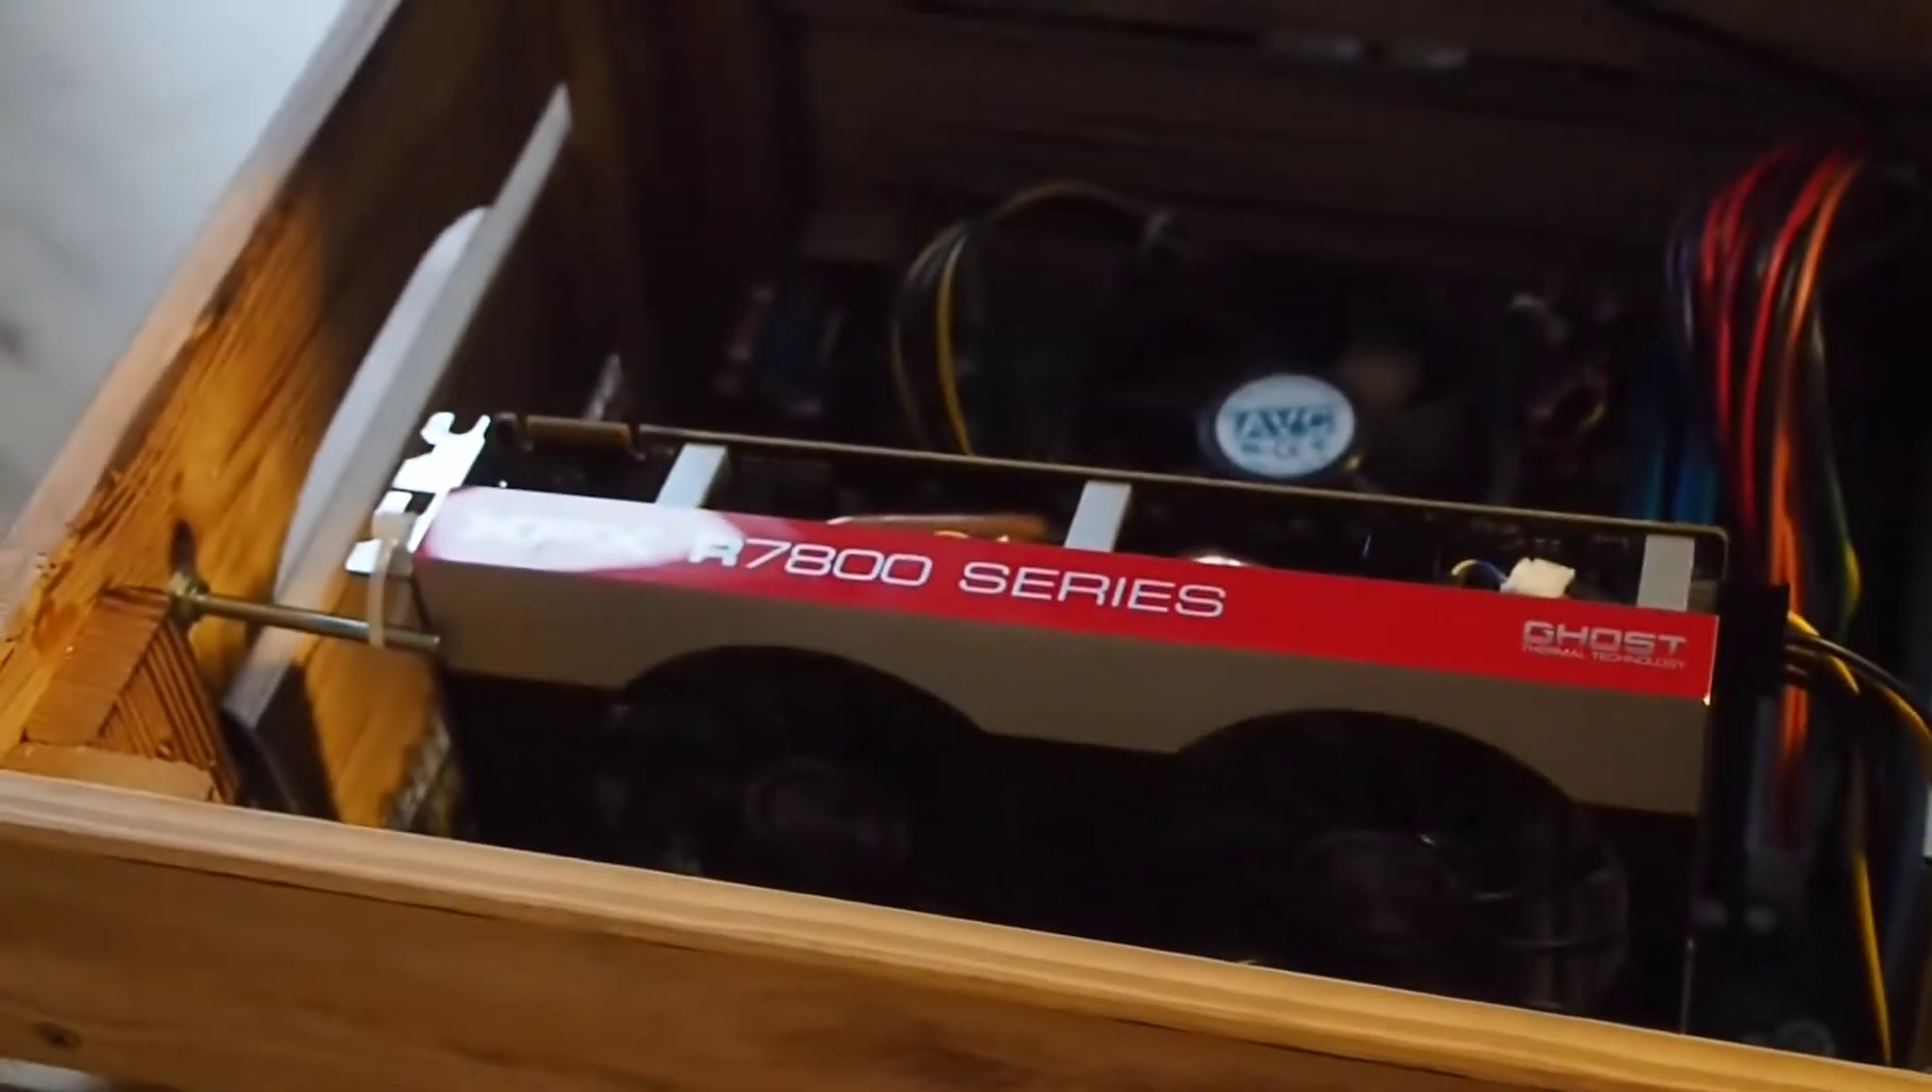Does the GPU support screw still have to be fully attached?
No.